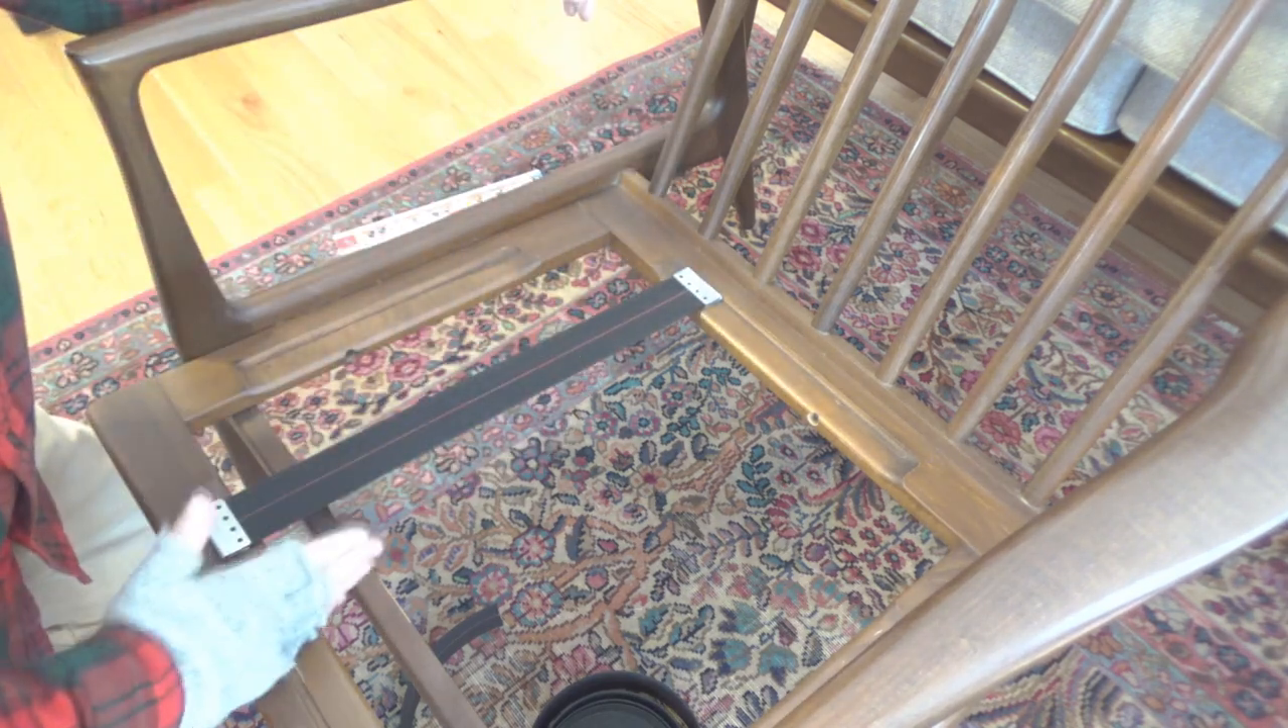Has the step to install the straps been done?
No.